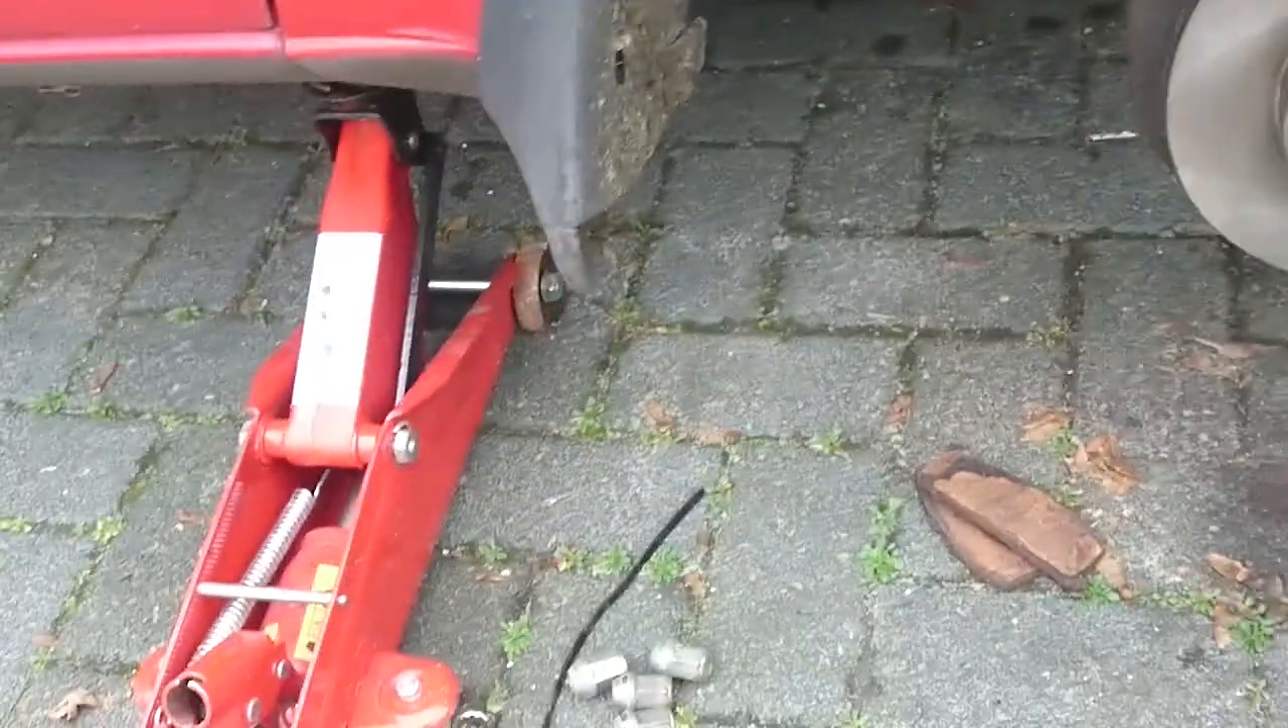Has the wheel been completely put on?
No.